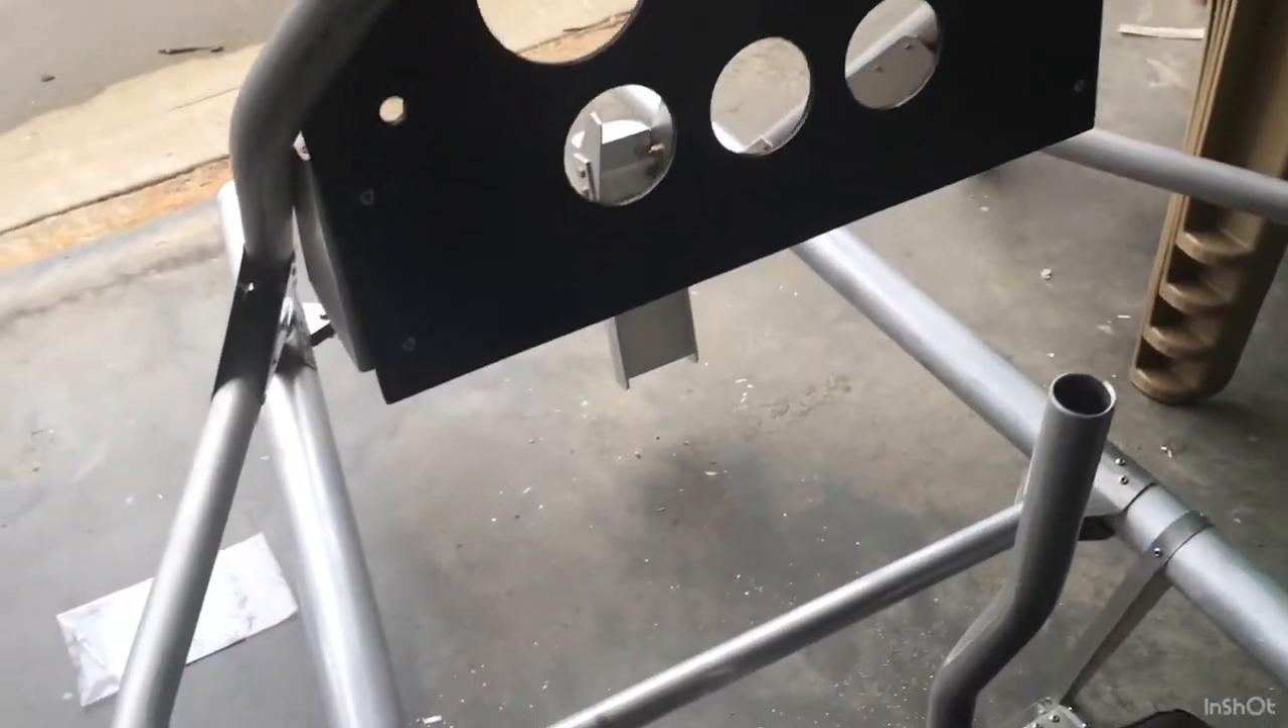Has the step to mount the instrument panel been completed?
Yes.